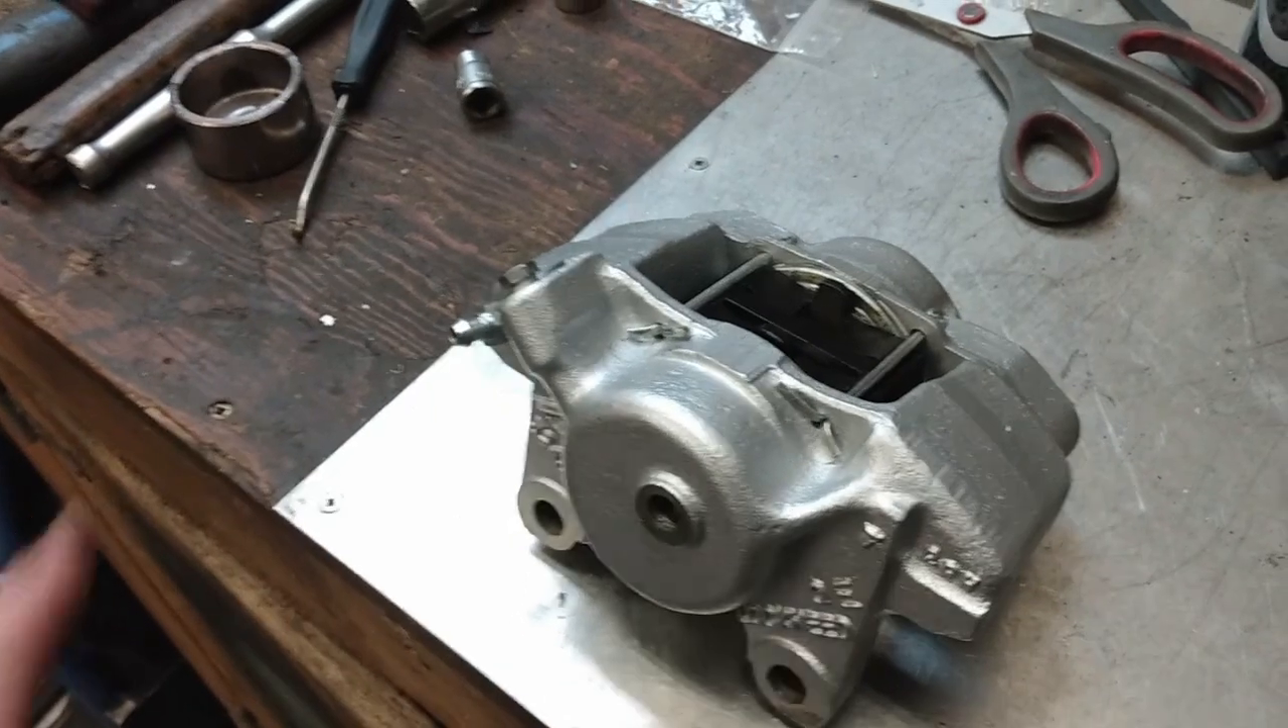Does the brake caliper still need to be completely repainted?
No.